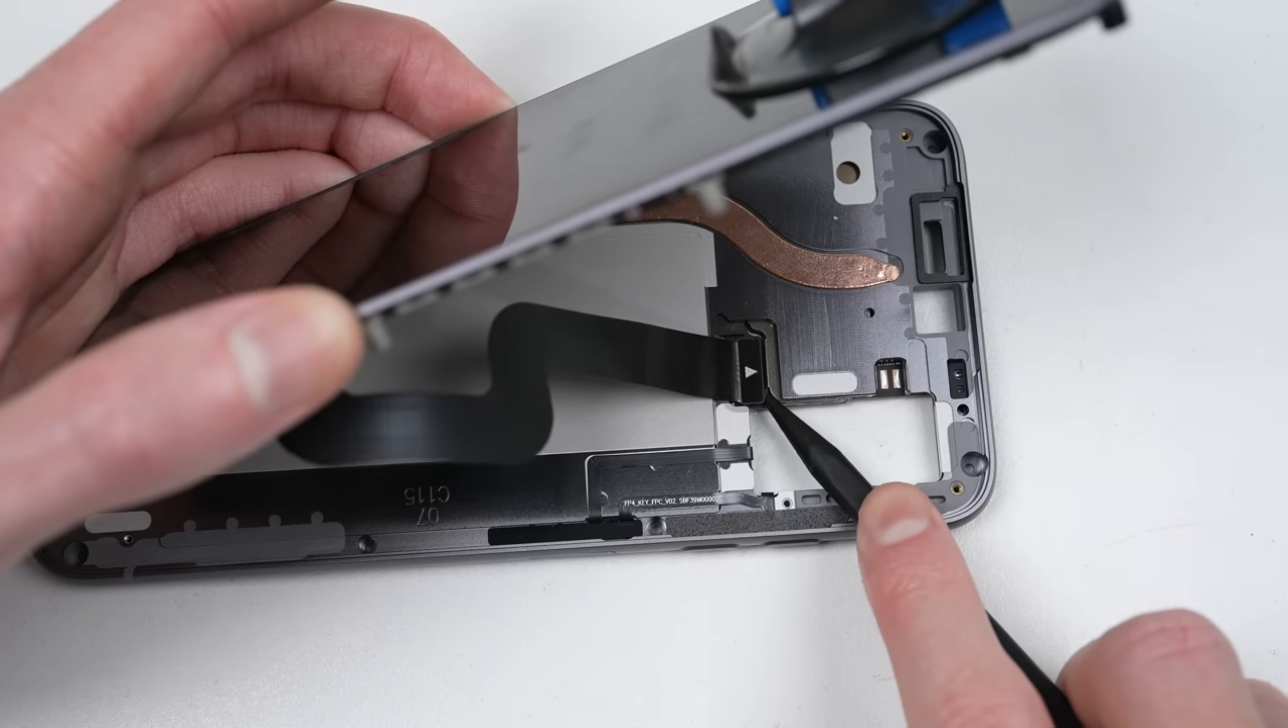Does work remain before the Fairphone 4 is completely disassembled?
Yes.